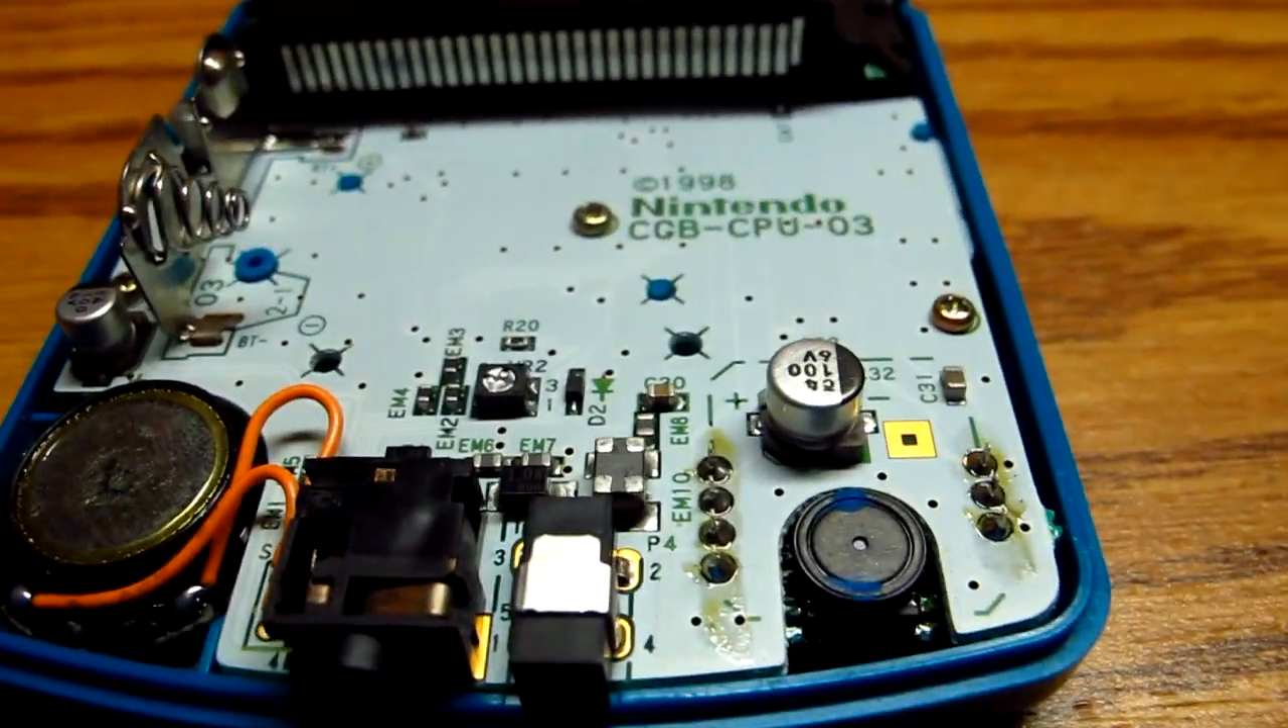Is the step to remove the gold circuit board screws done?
No.